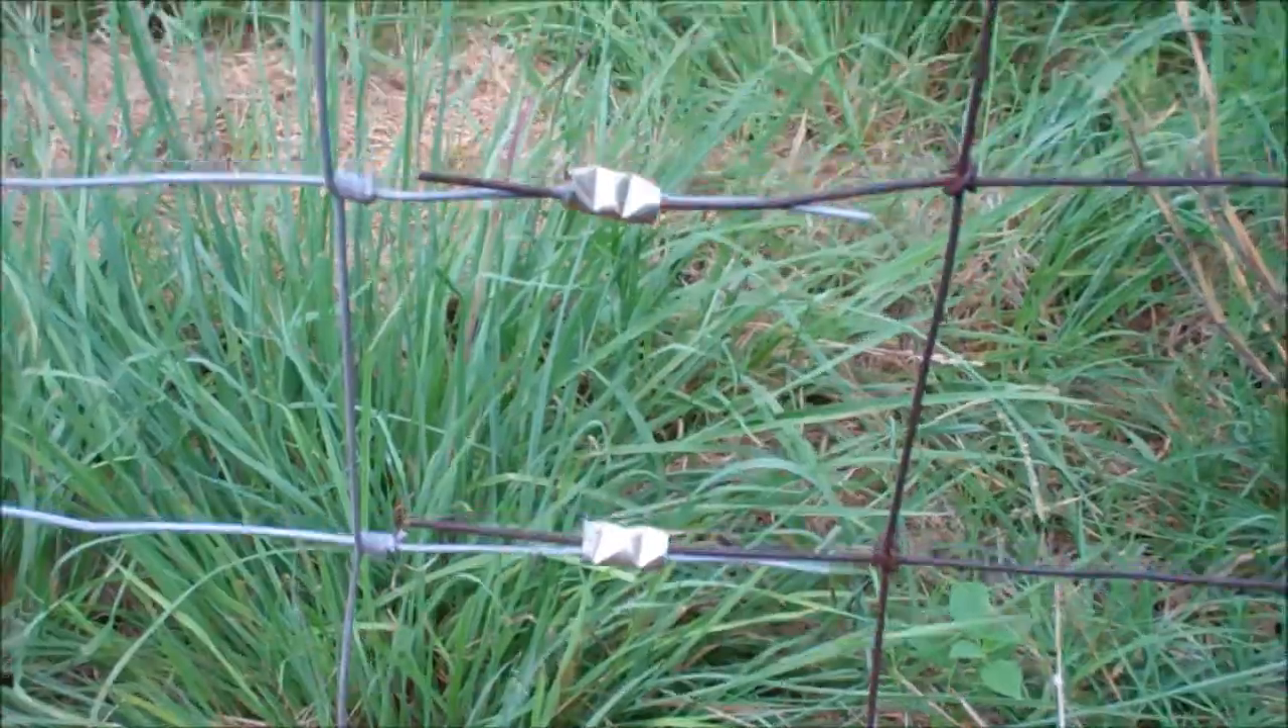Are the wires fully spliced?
Yes.